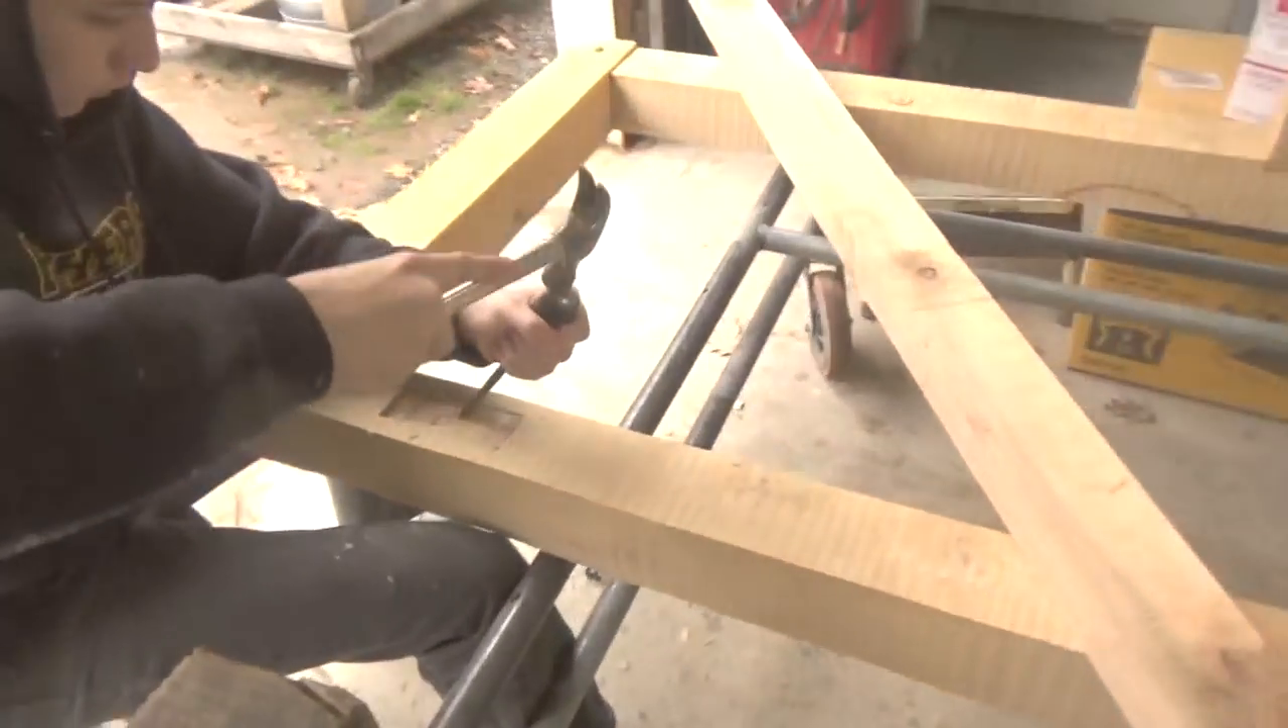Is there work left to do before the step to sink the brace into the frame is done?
Yes.